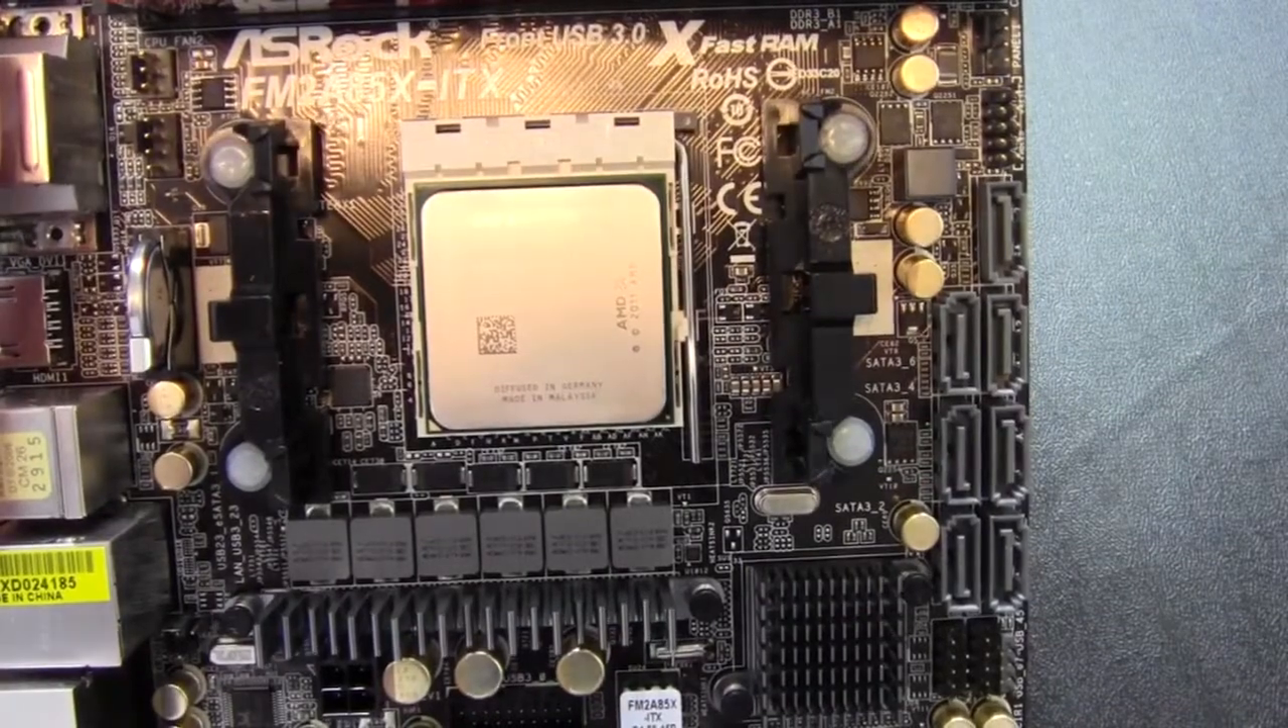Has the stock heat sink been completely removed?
Yes.